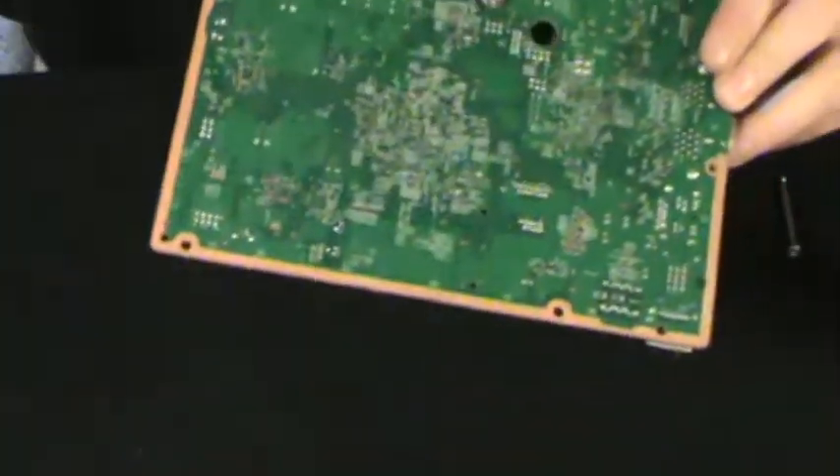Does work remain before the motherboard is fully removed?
No.